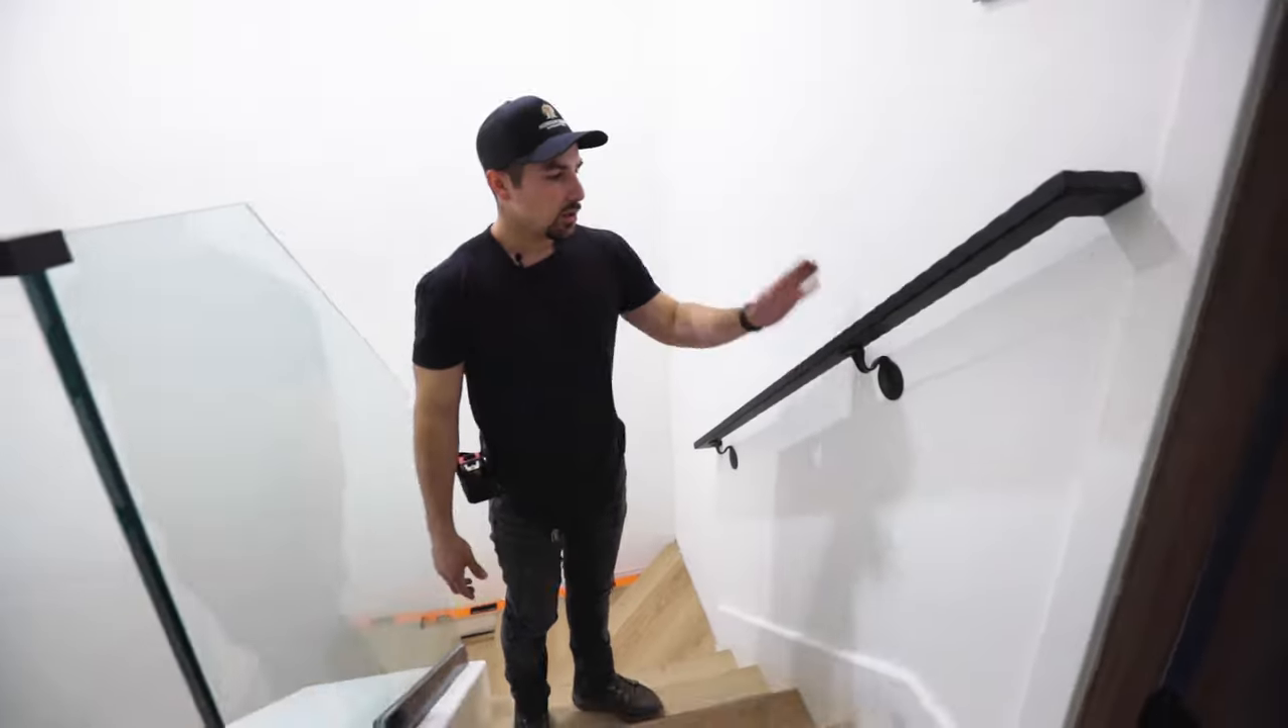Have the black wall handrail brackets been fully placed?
Yes.